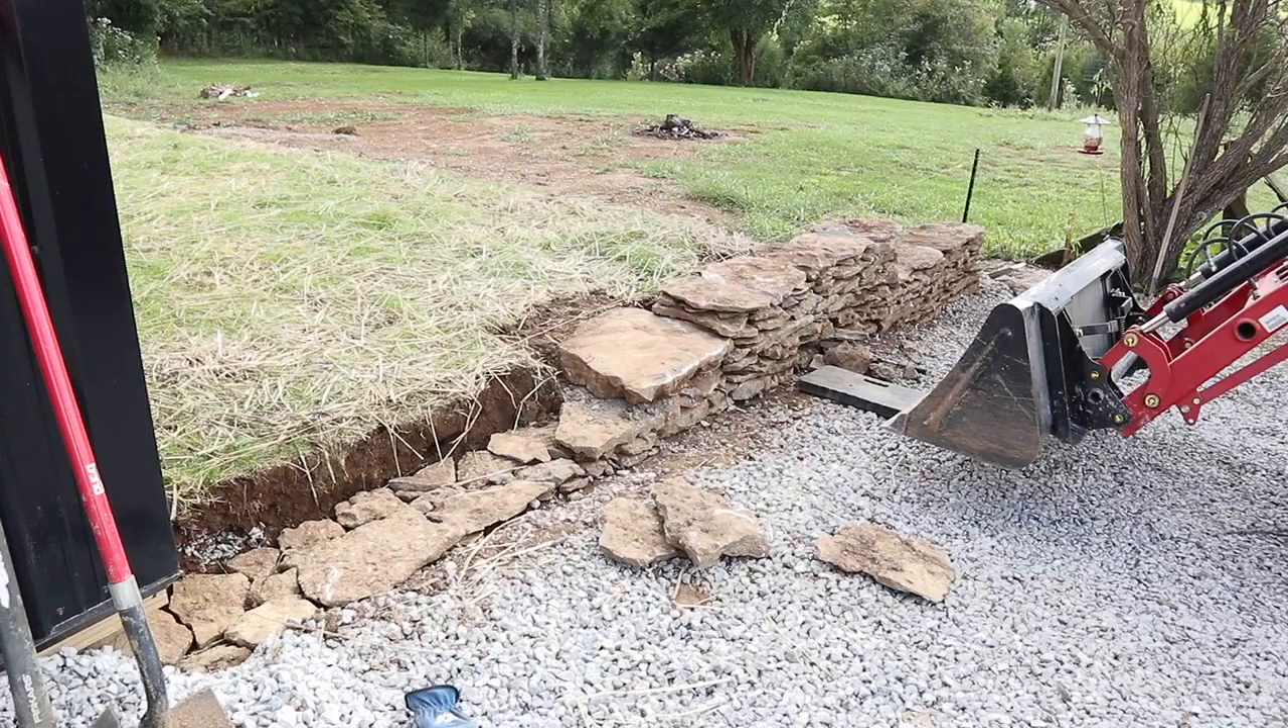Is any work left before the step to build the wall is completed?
Yes.